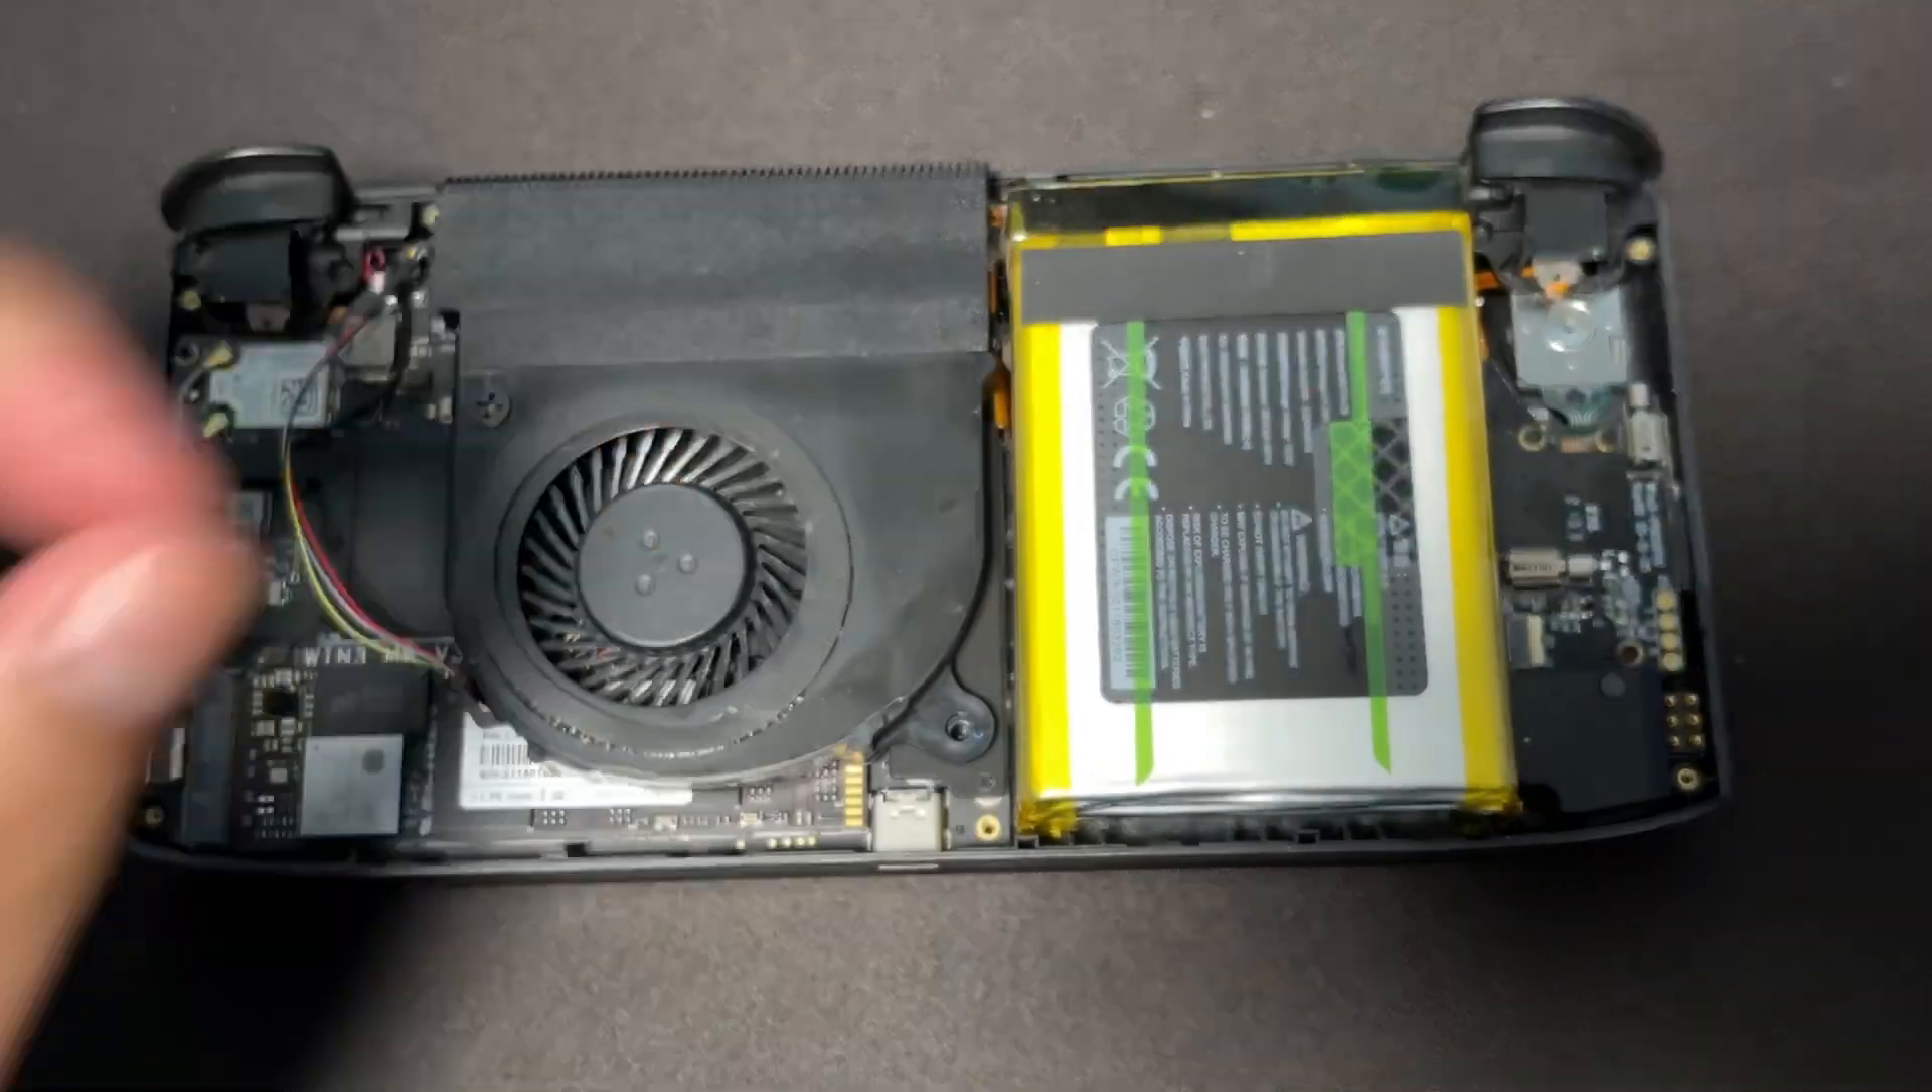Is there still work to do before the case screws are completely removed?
No.